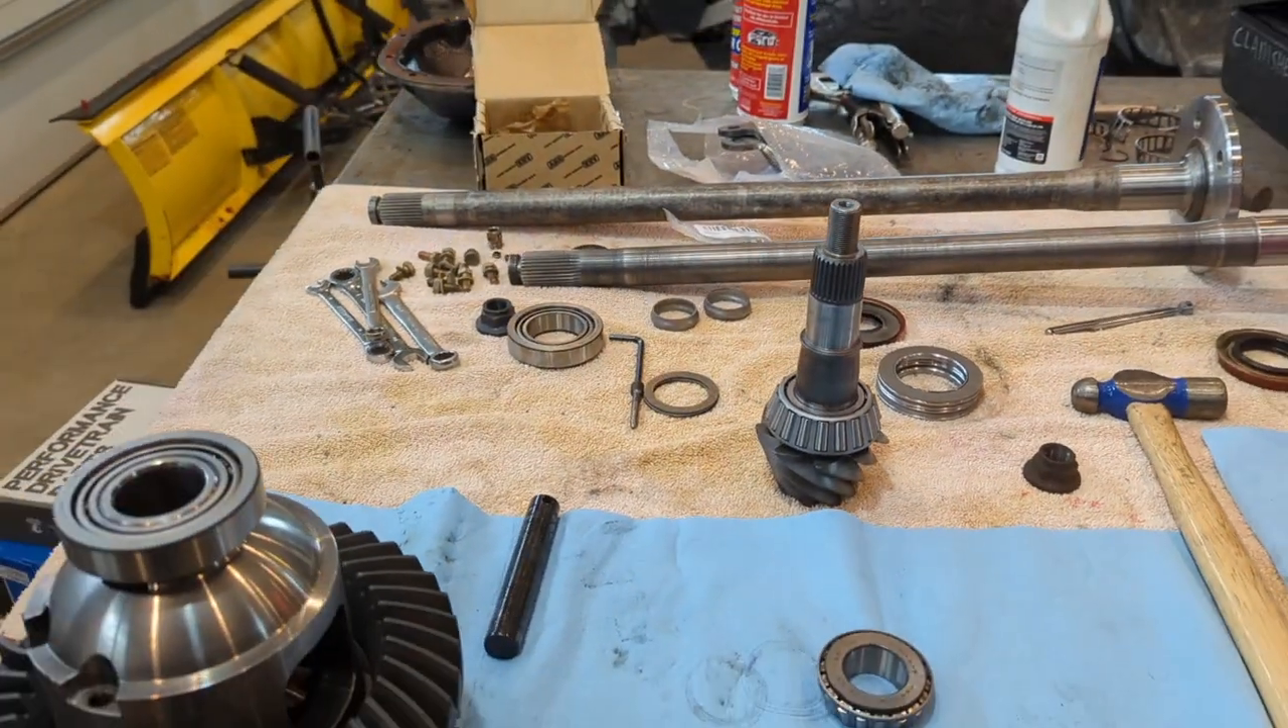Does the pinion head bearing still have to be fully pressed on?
No.